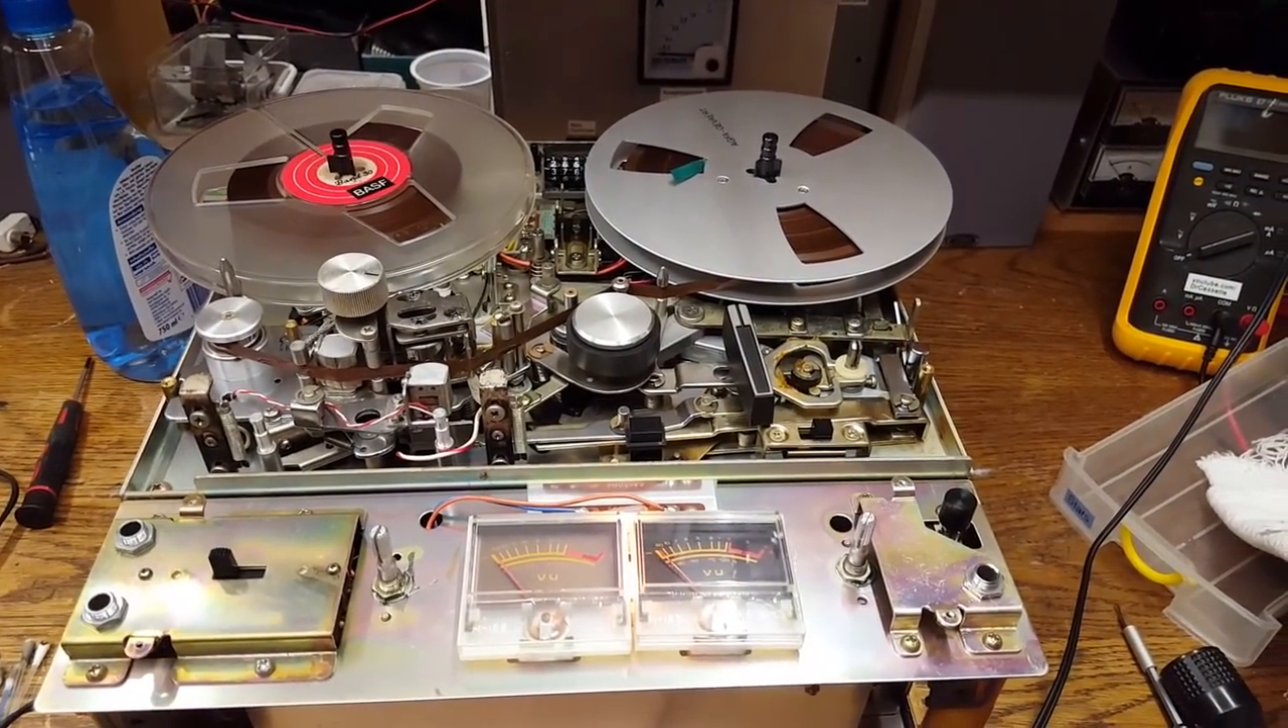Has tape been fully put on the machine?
Yes.